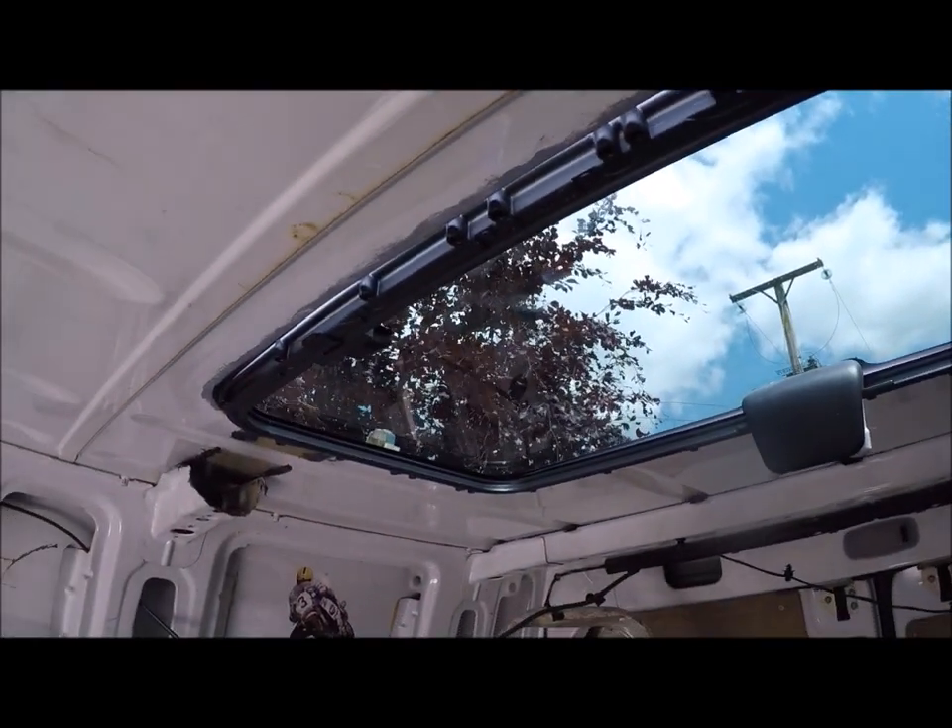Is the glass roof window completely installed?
Yes.